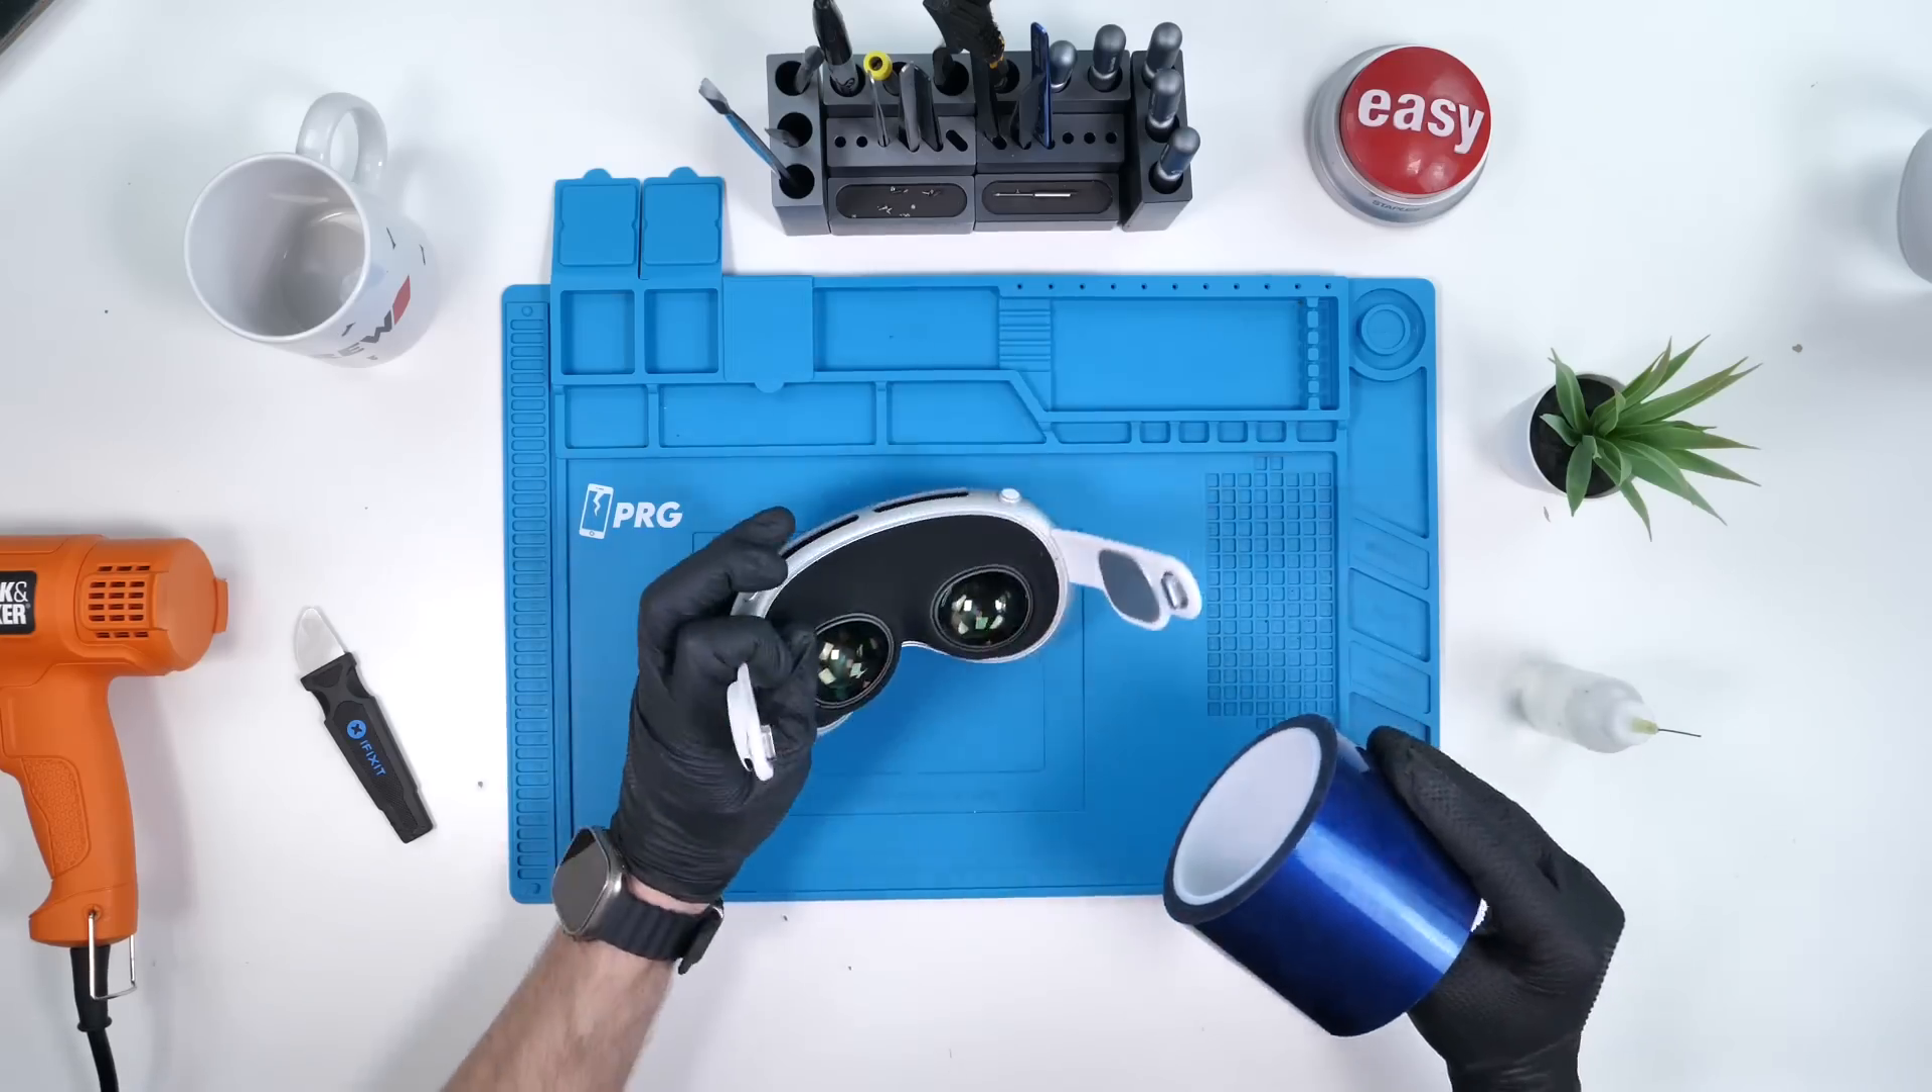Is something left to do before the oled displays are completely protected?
Yes.